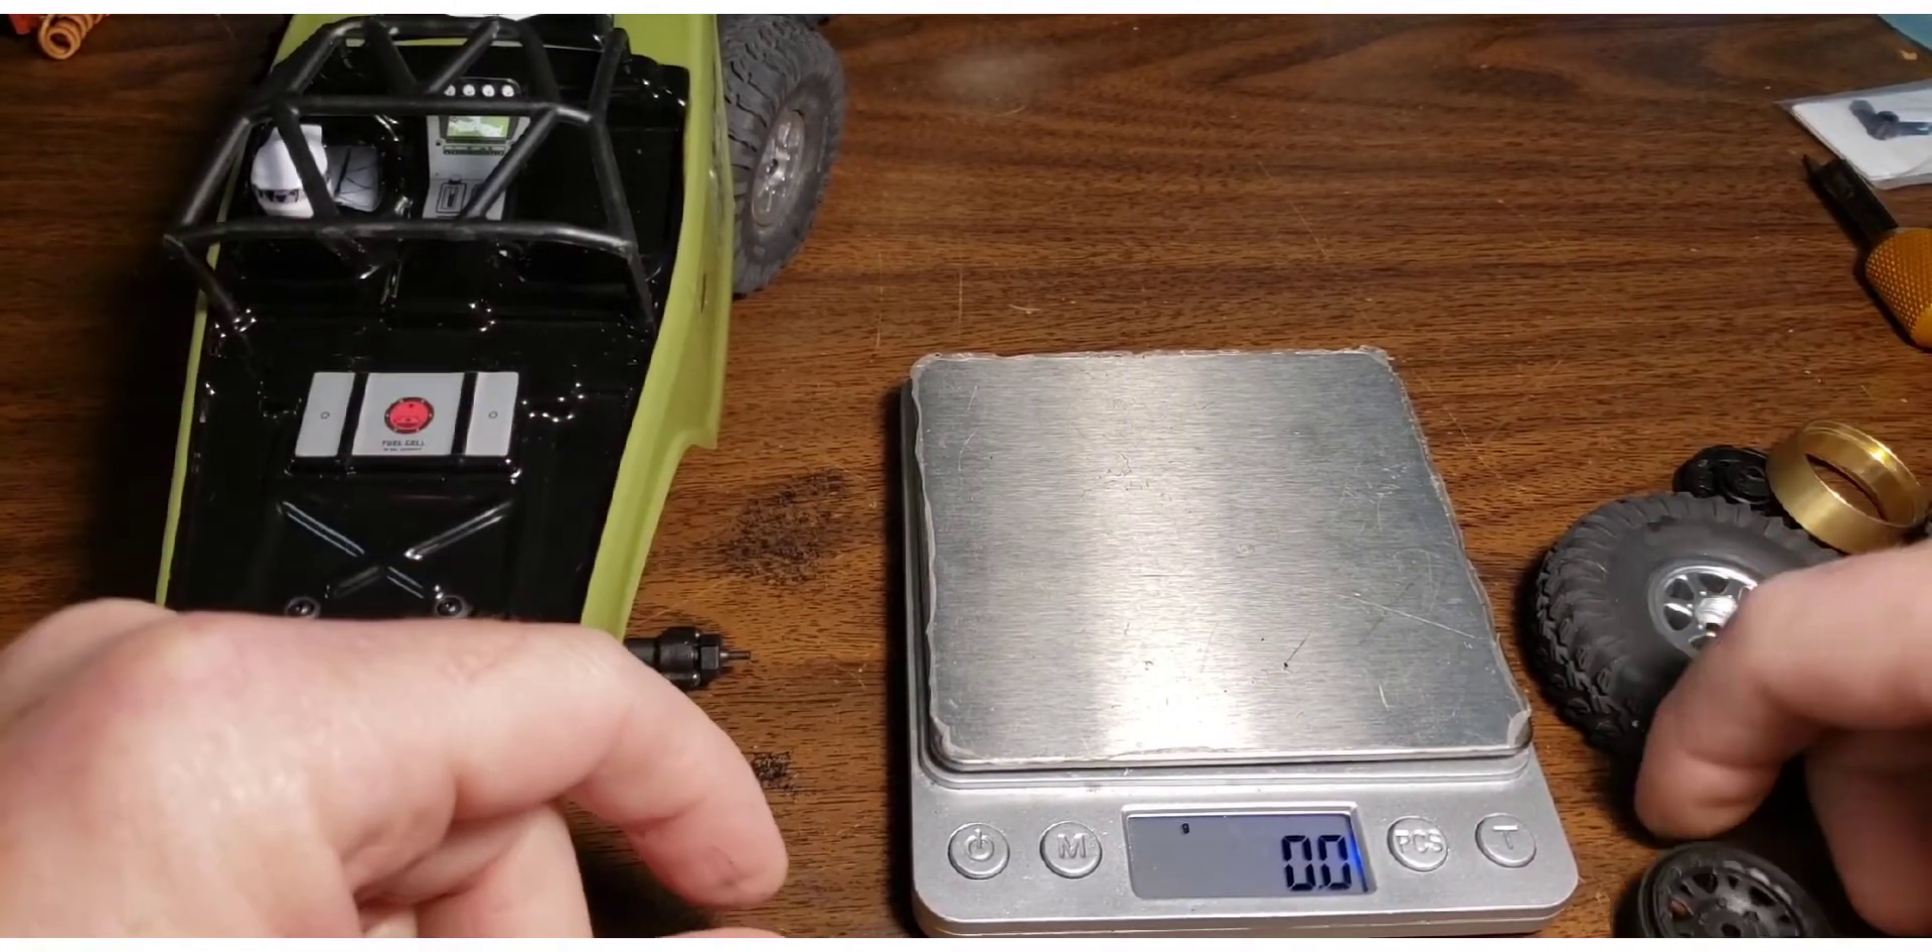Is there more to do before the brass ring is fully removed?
No.